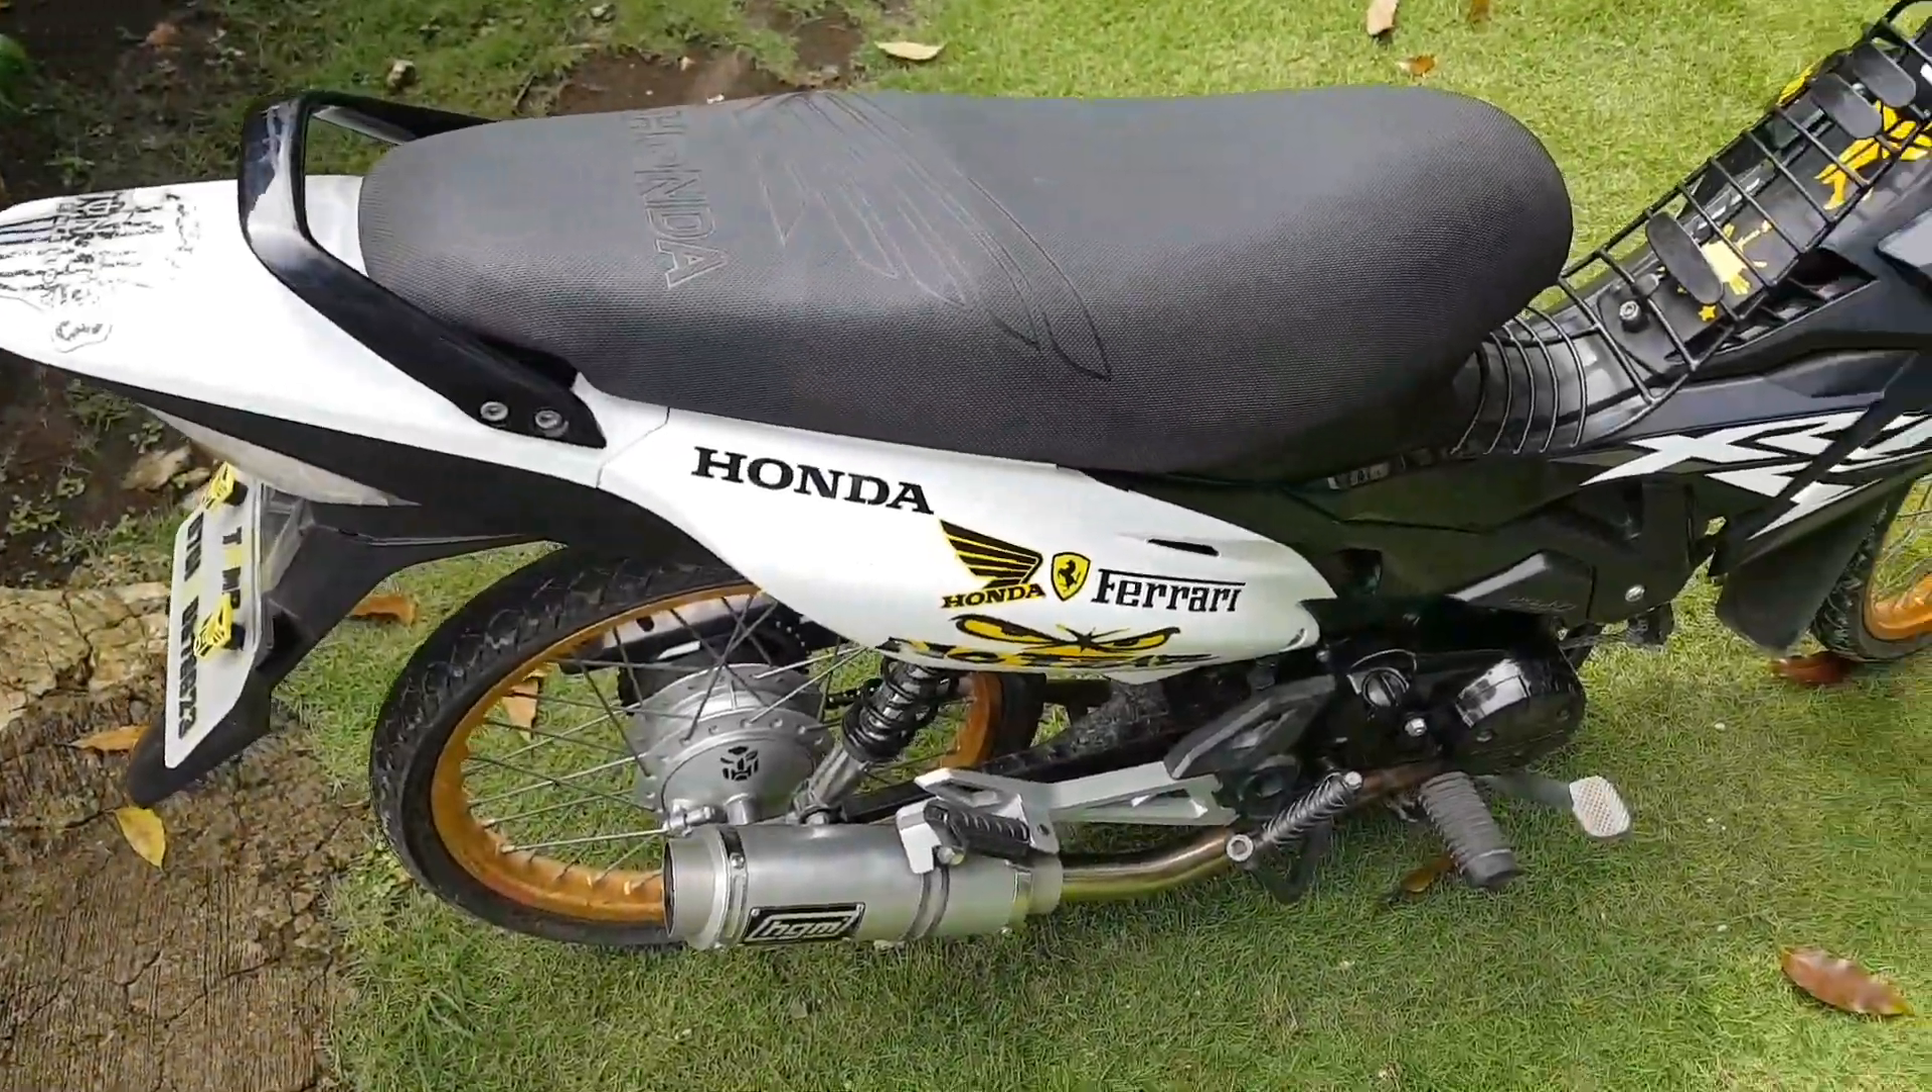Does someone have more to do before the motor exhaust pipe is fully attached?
No.